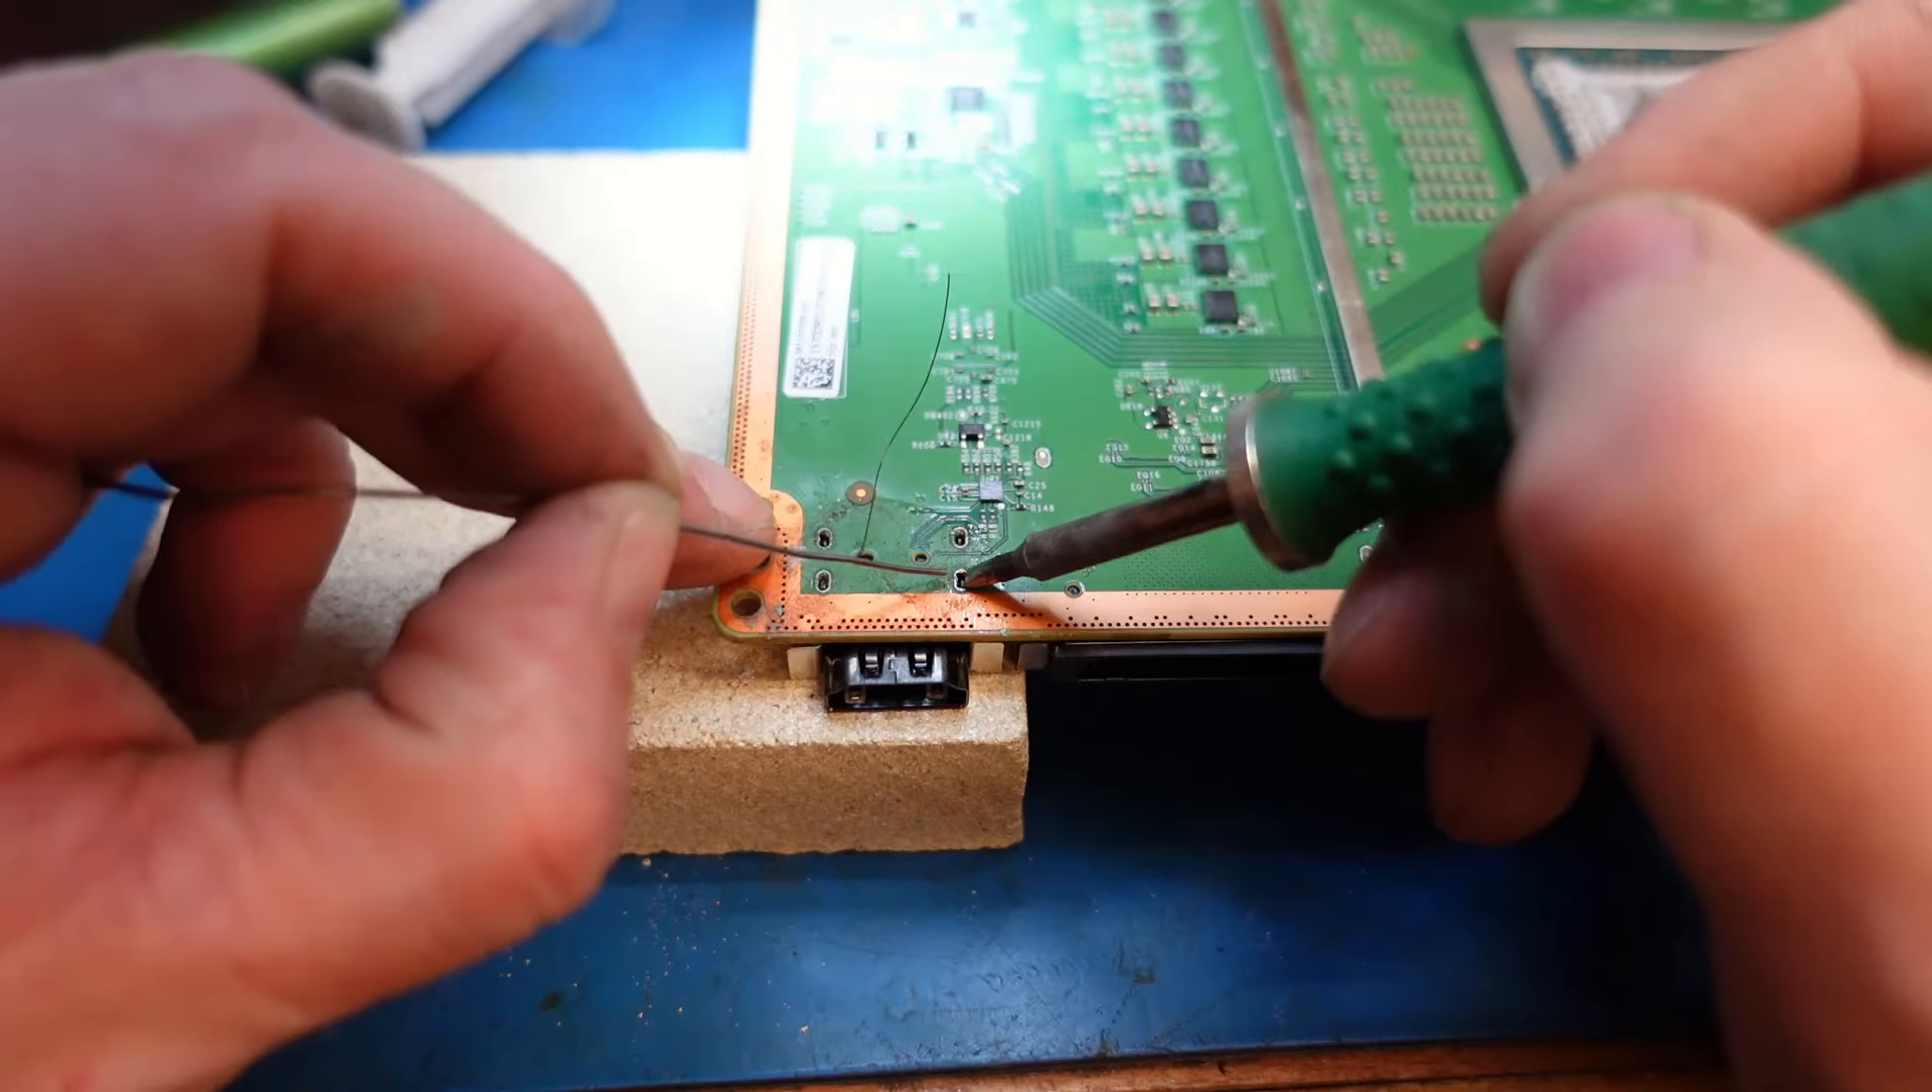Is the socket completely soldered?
No.